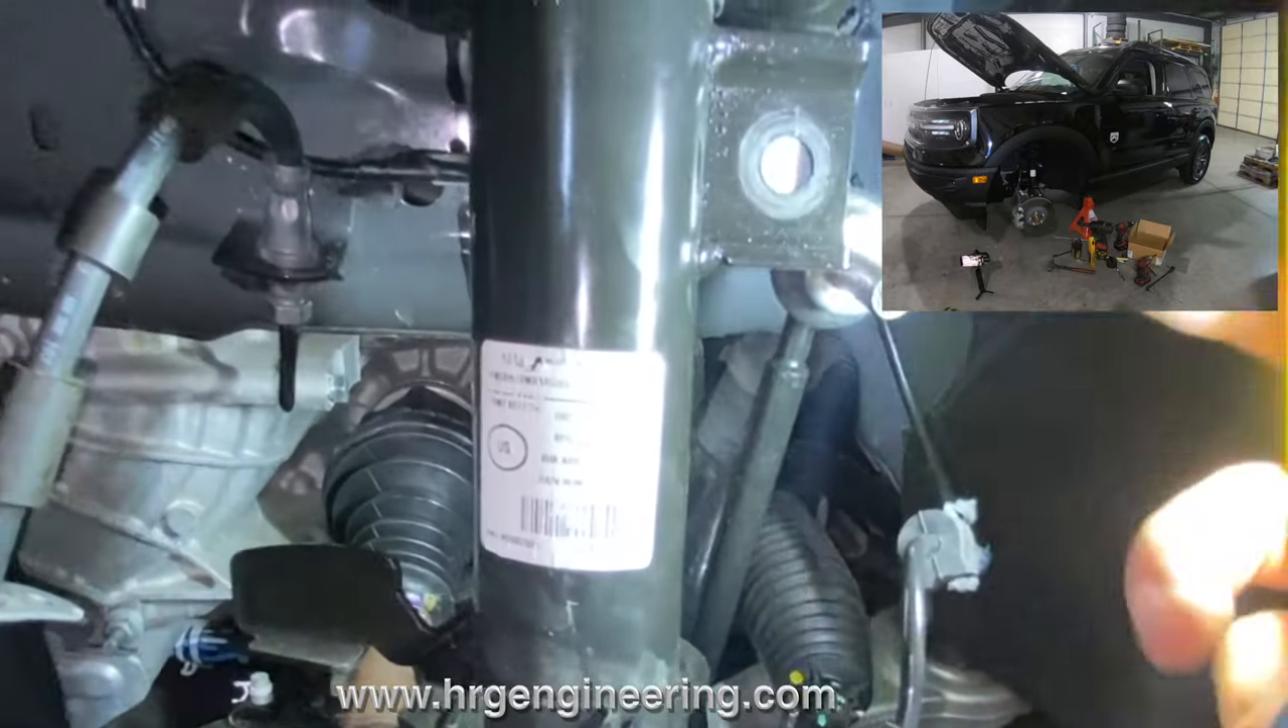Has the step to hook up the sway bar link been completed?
No.